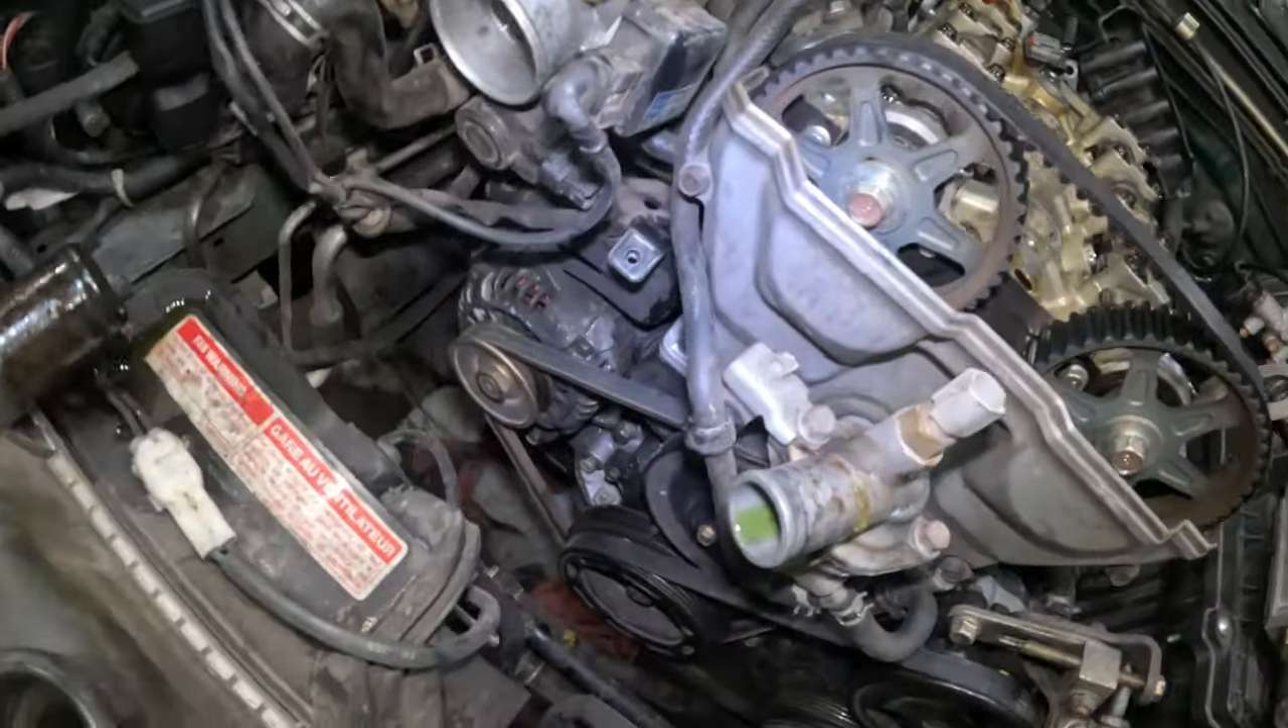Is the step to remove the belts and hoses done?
No.